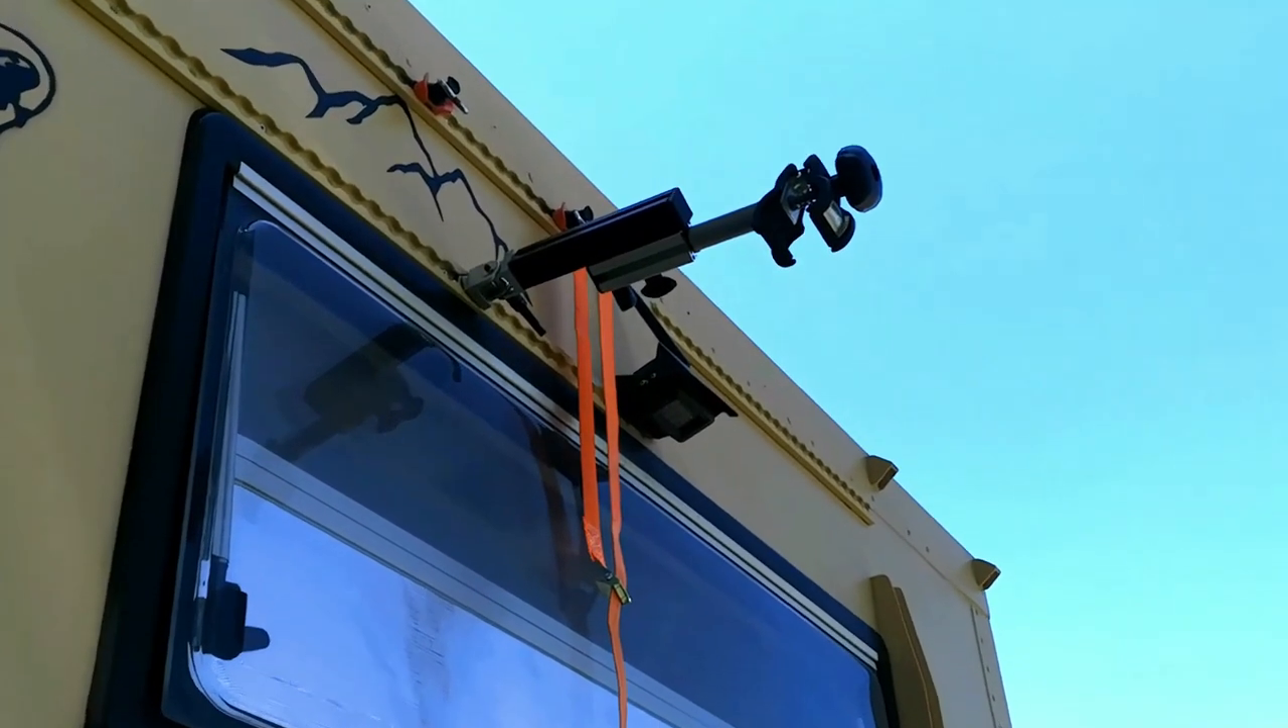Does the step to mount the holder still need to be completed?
No.